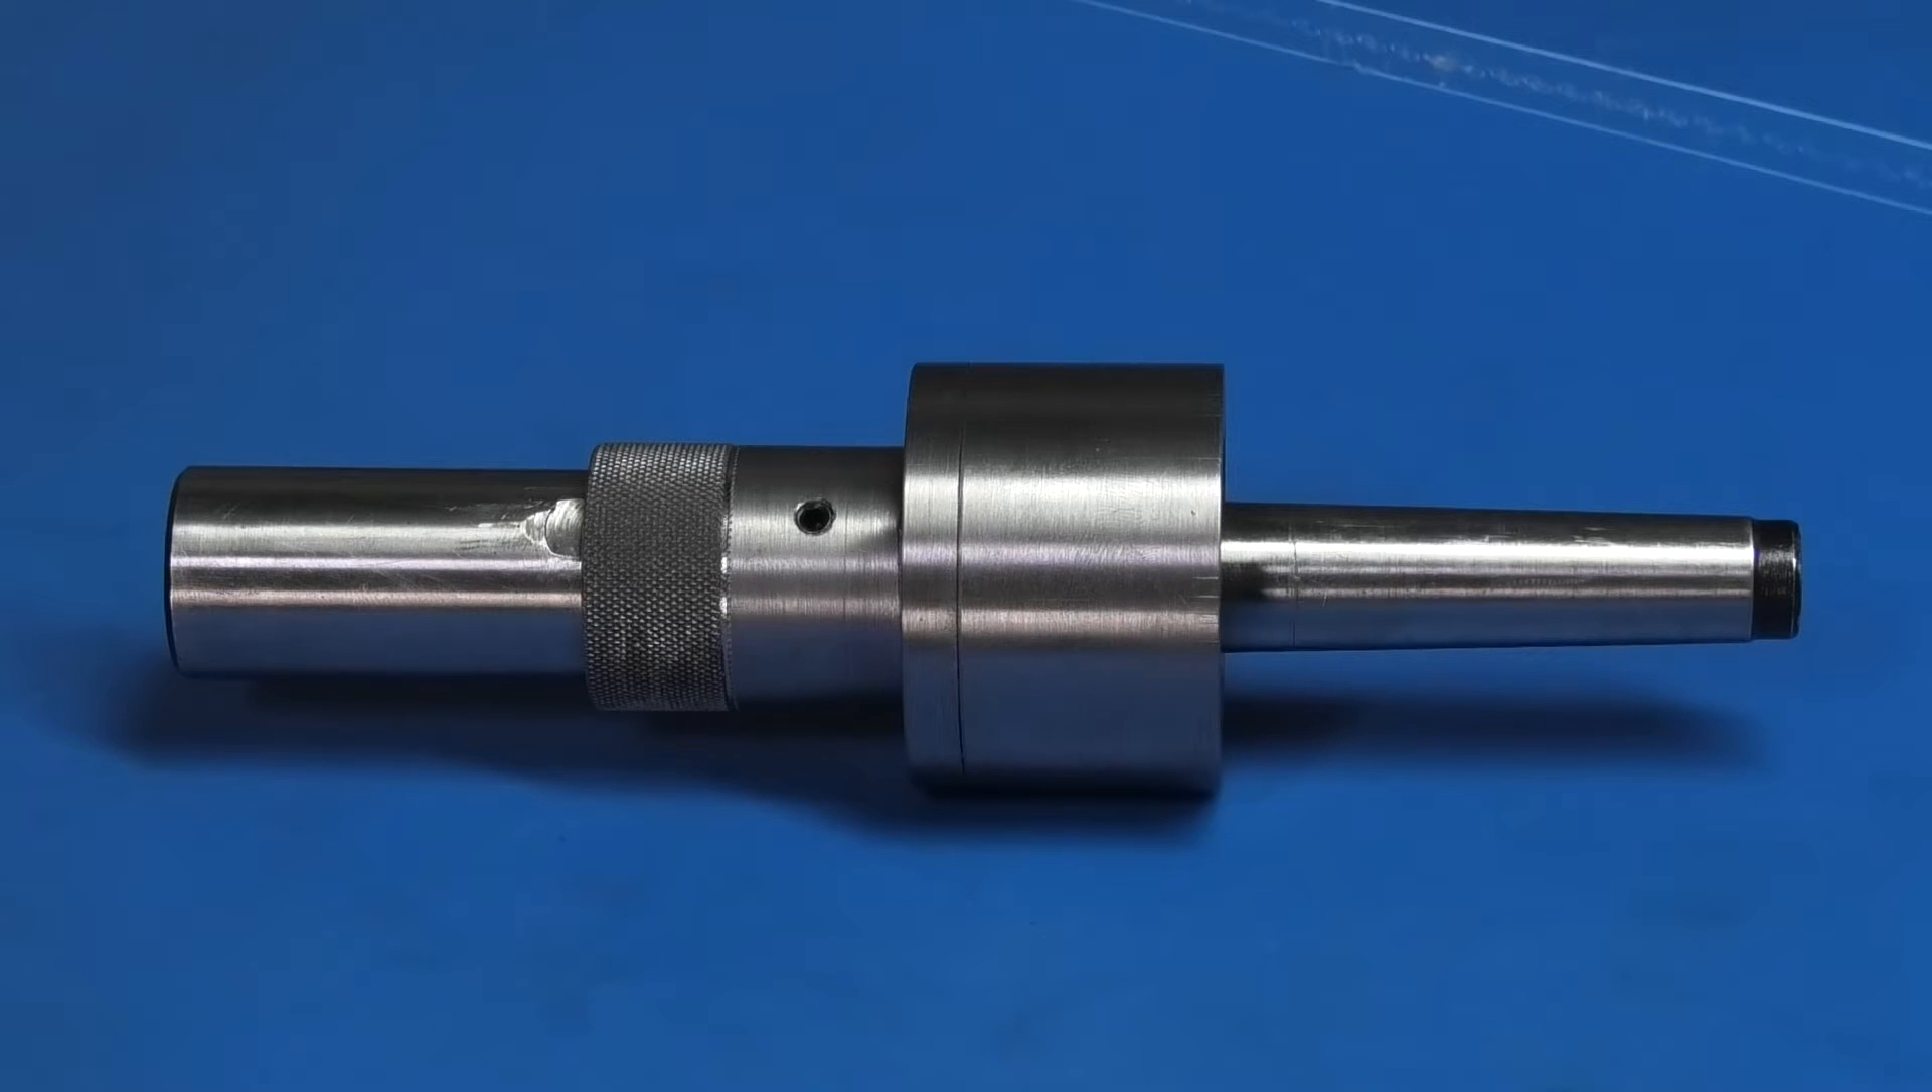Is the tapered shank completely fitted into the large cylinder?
Yes.